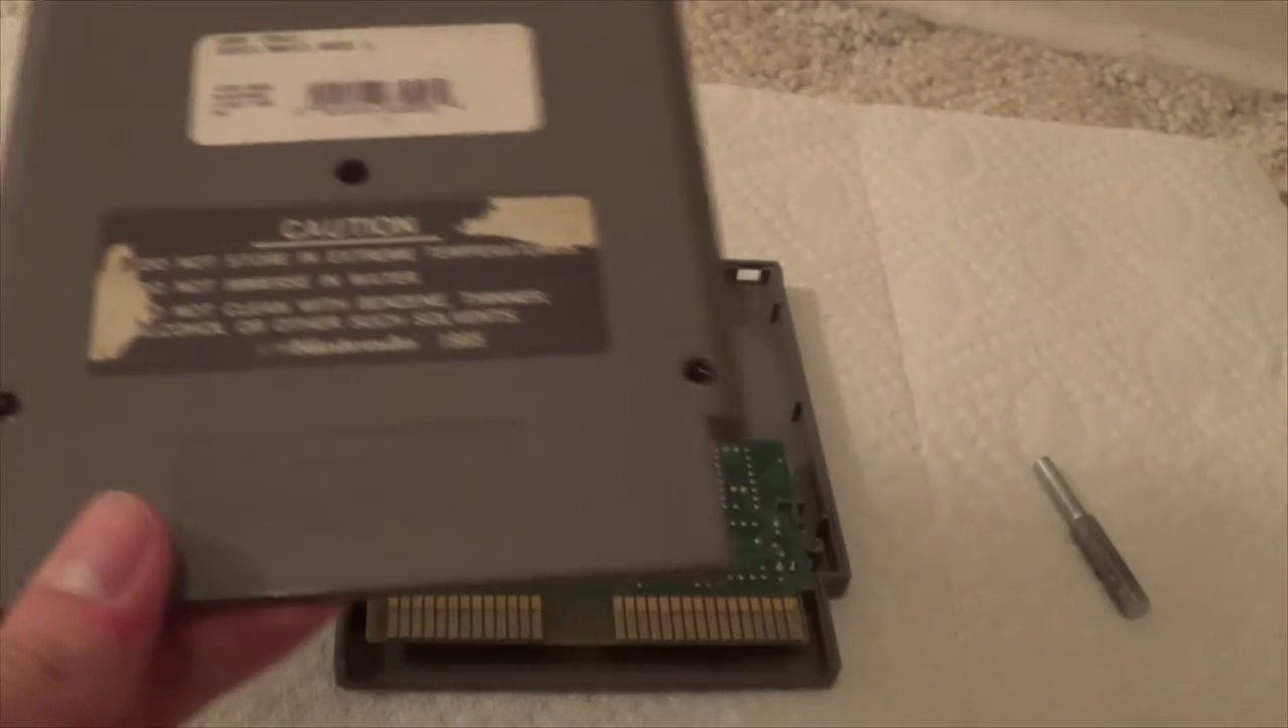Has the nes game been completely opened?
Yes.